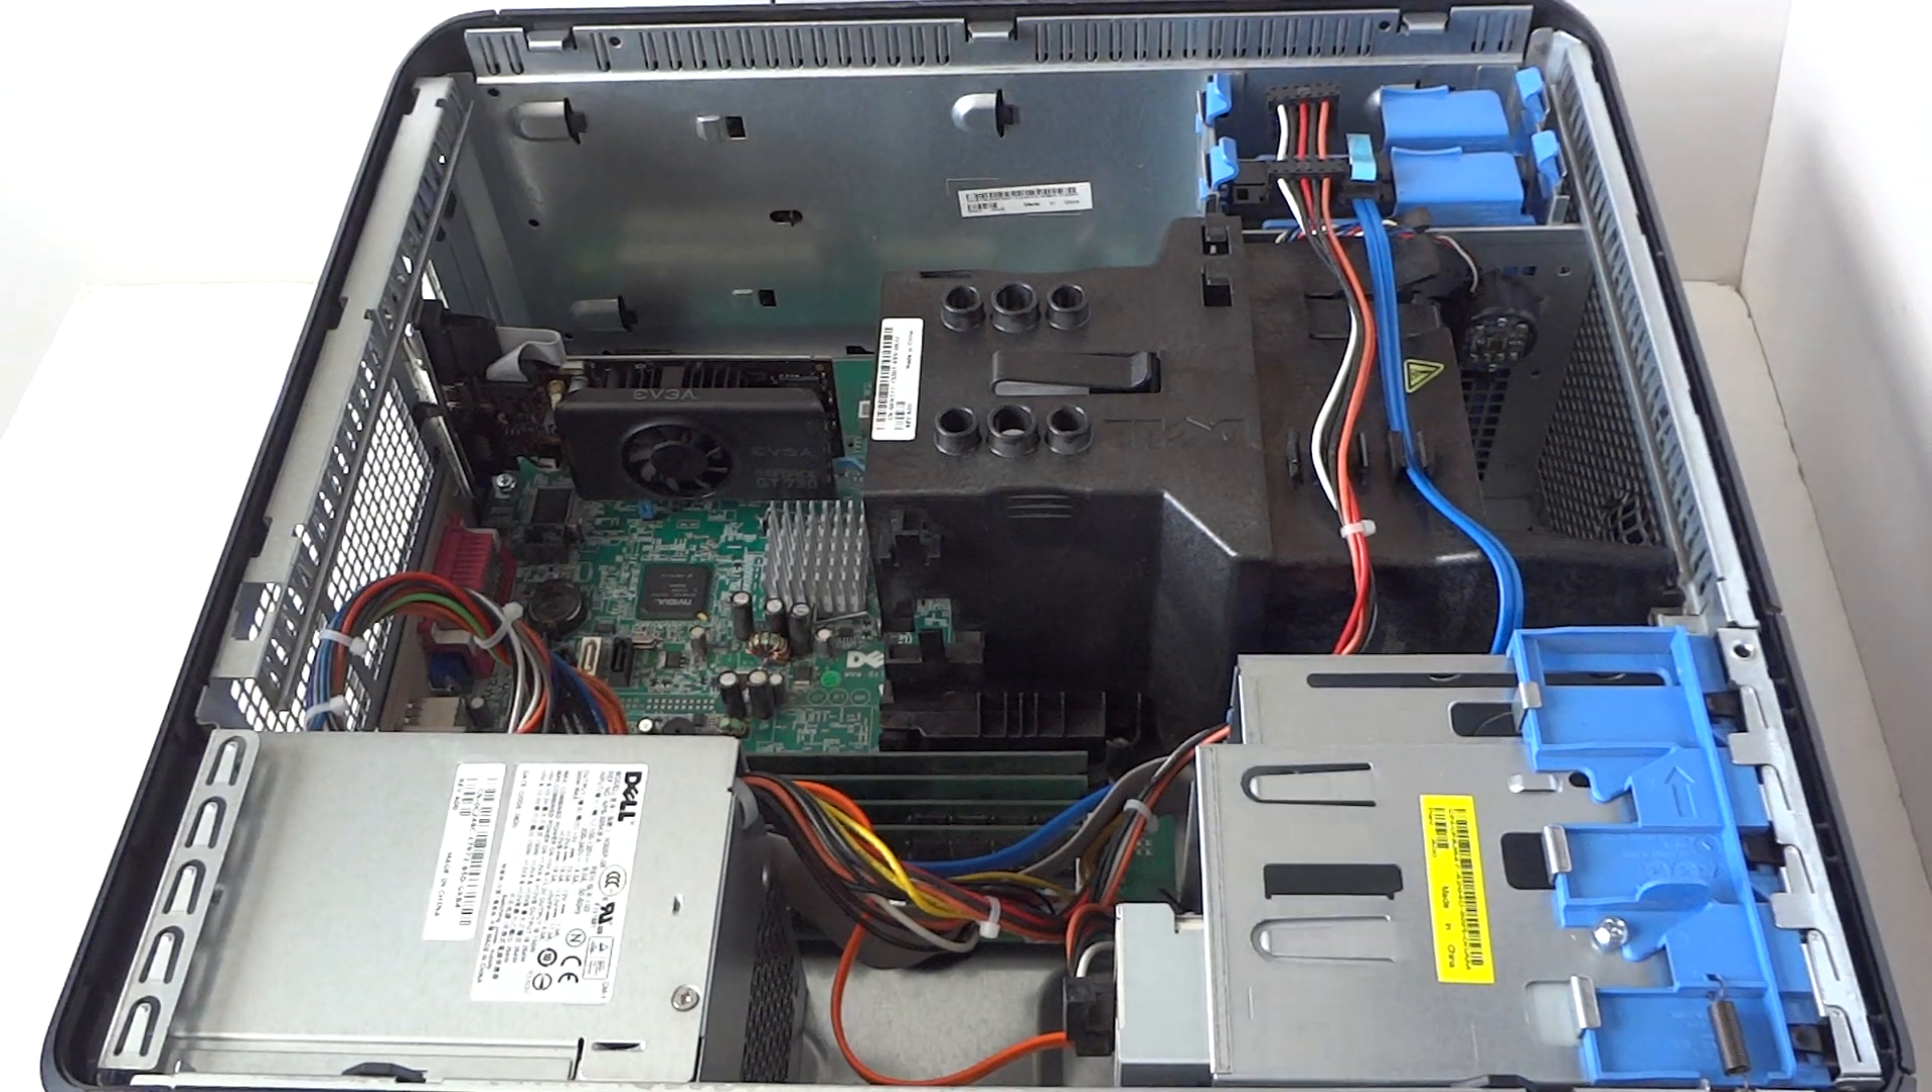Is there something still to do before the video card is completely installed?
No.